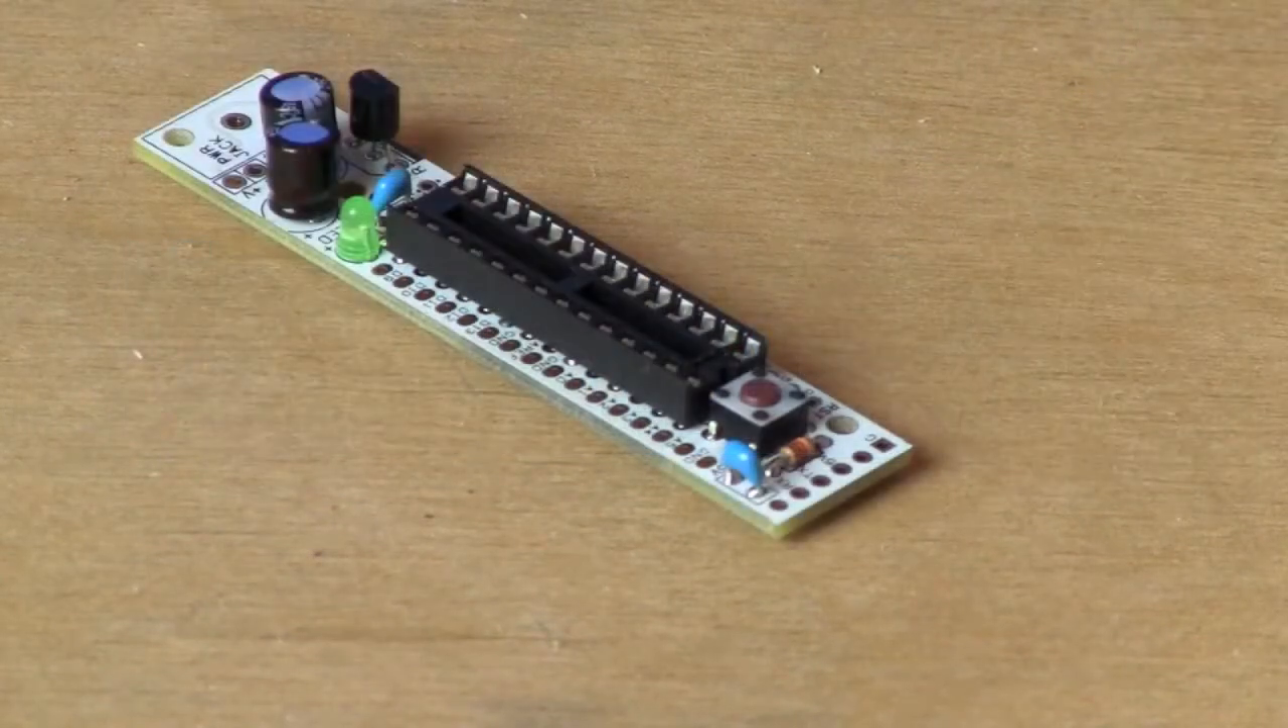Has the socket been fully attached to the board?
Yes.